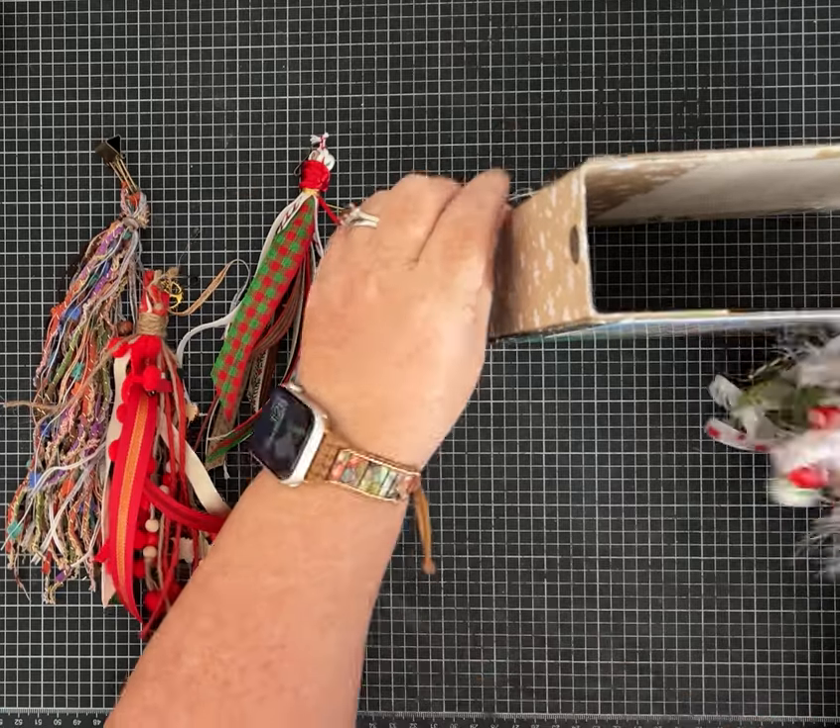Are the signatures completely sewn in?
No.